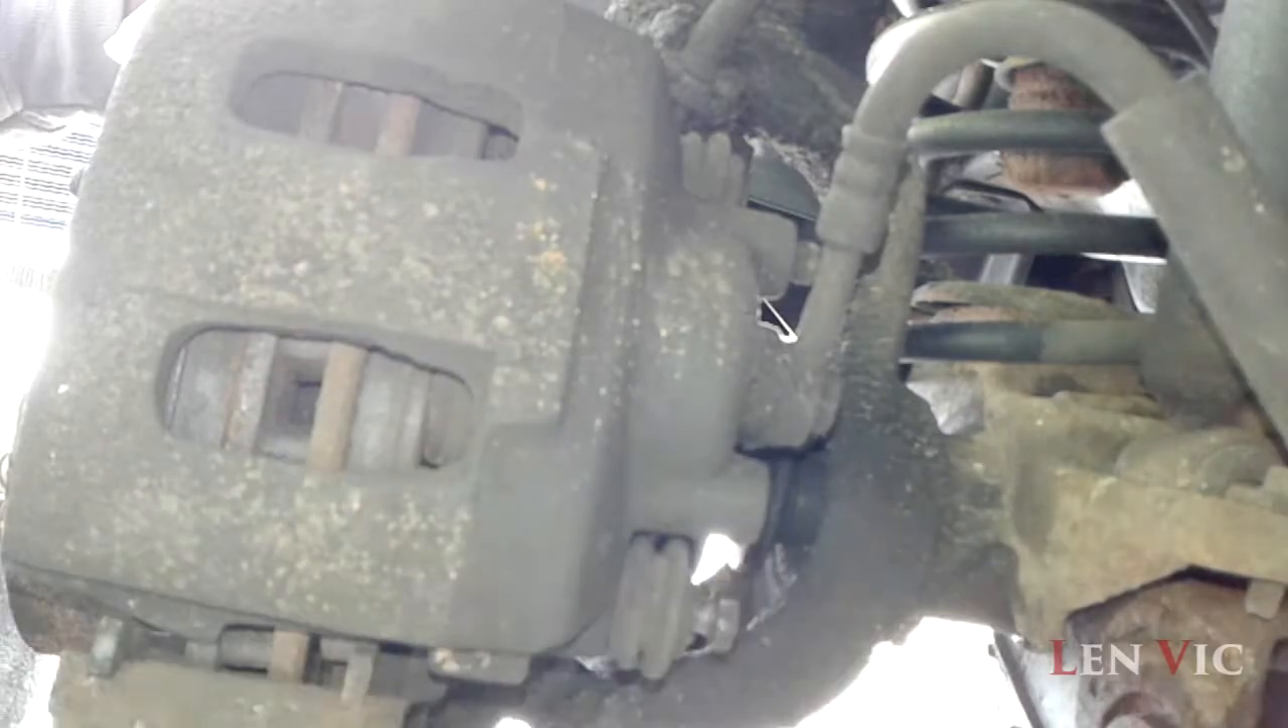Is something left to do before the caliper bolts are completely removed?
Yes.